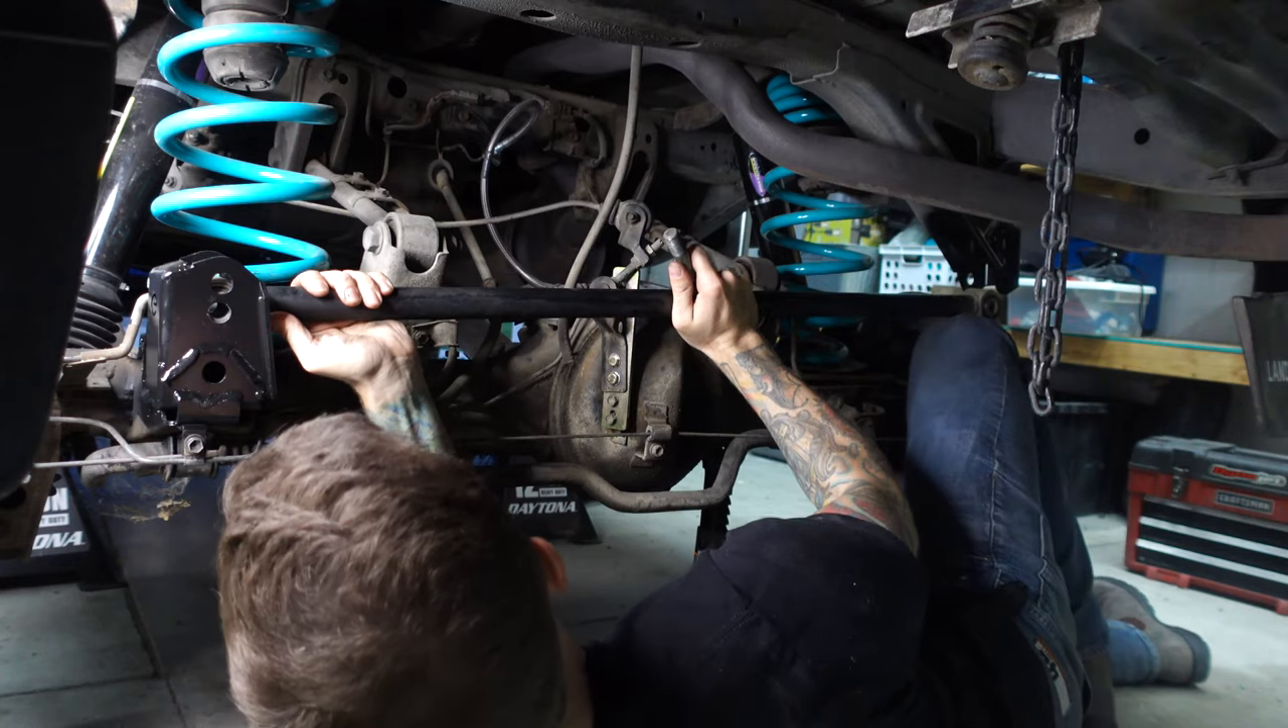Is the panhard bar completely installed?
No.